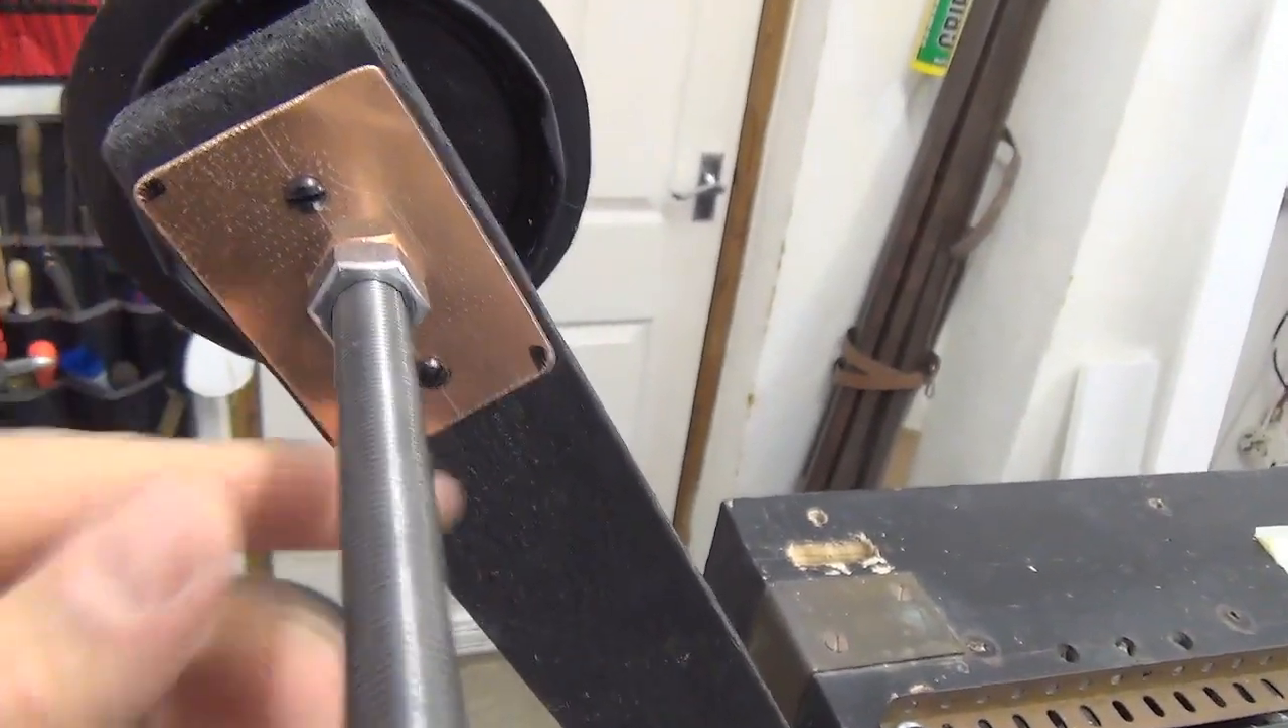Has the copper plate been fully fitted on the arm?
Yes.